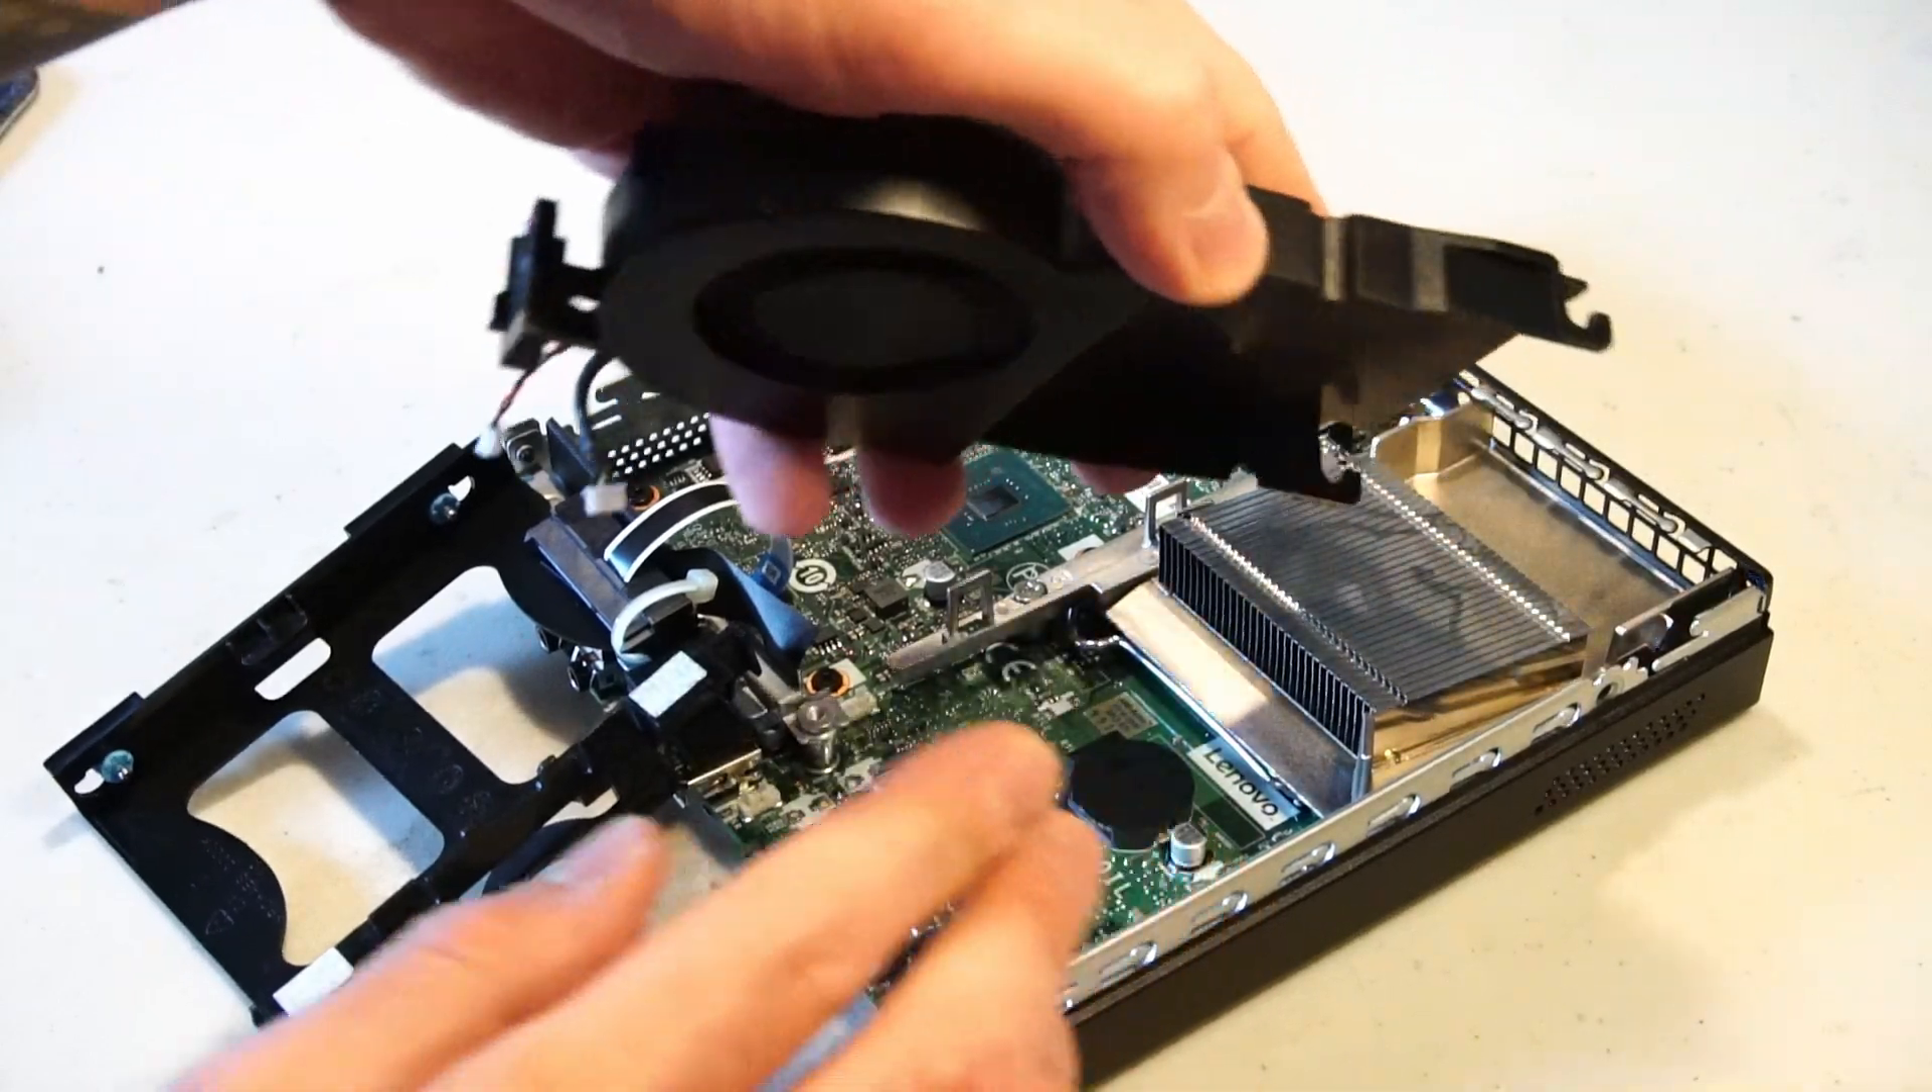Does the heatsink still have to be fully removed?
Yes.